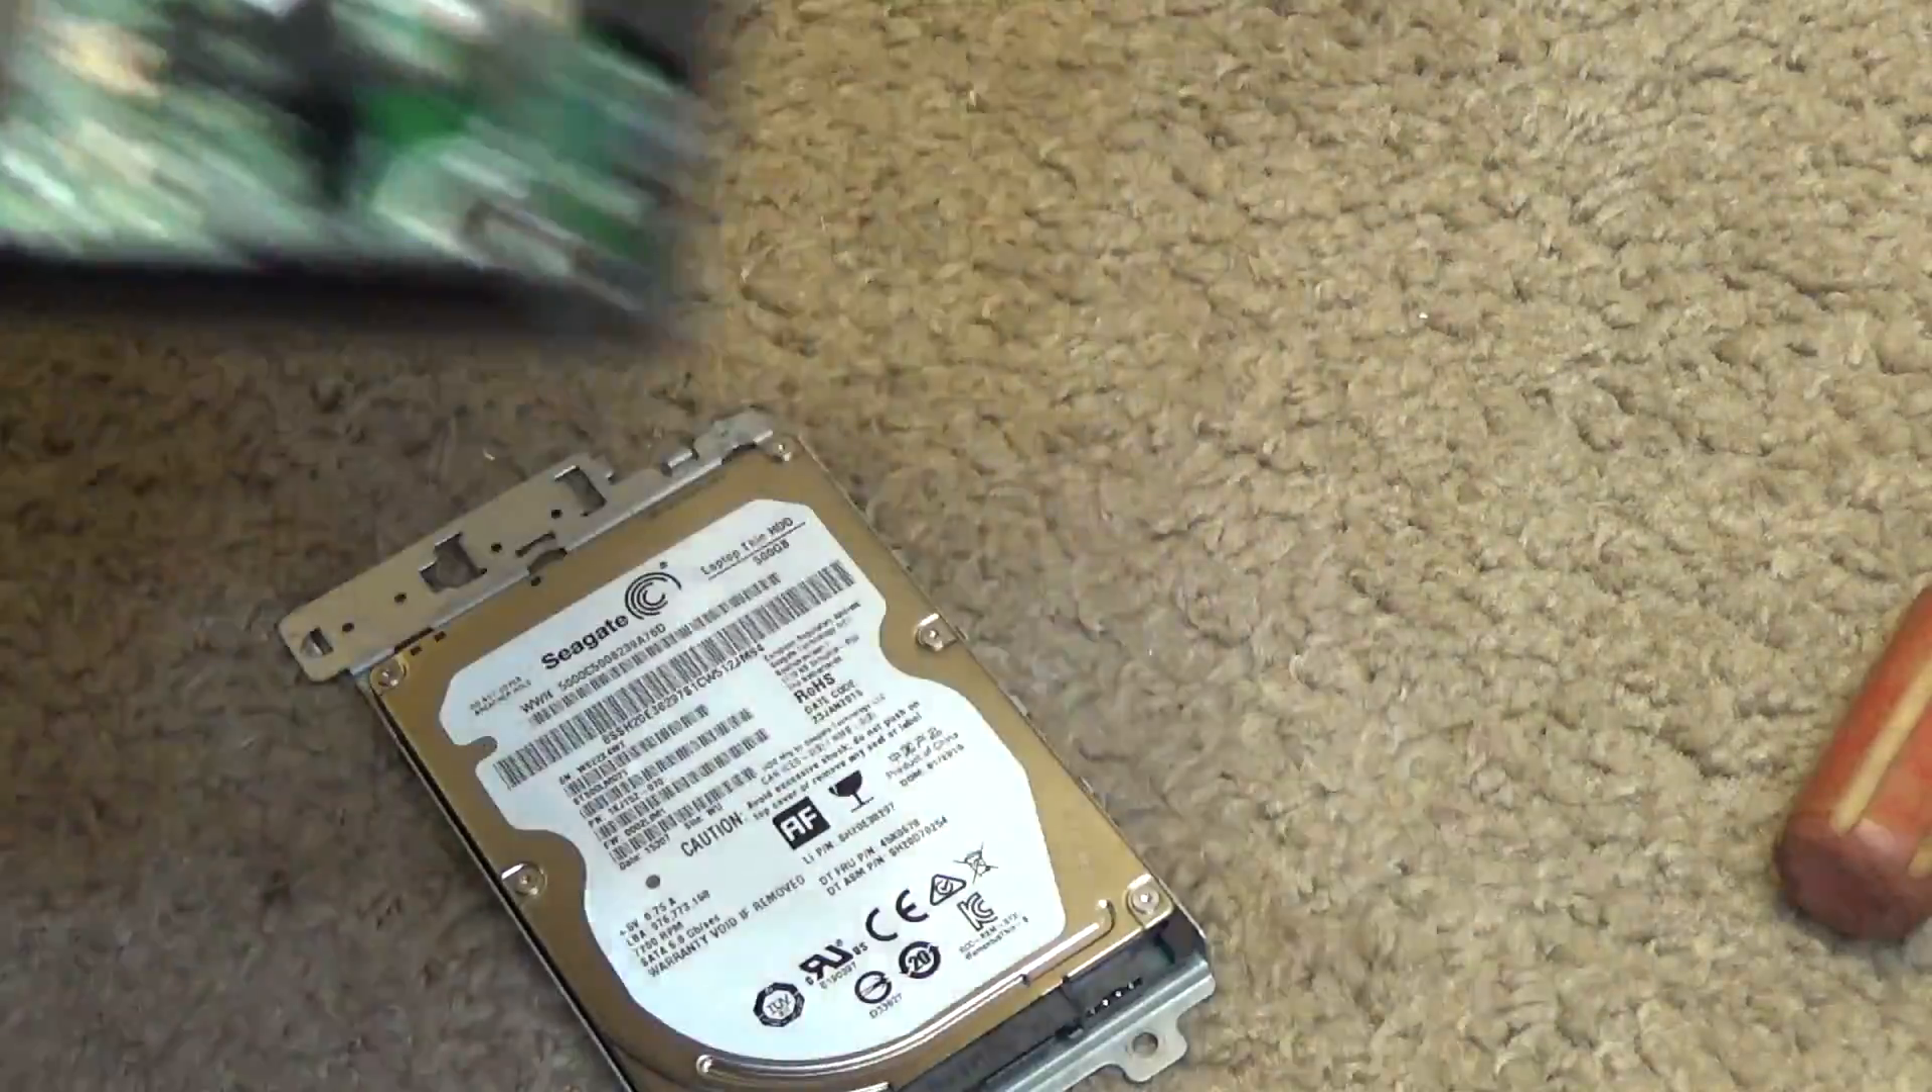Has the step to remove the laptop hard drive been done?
Yes.